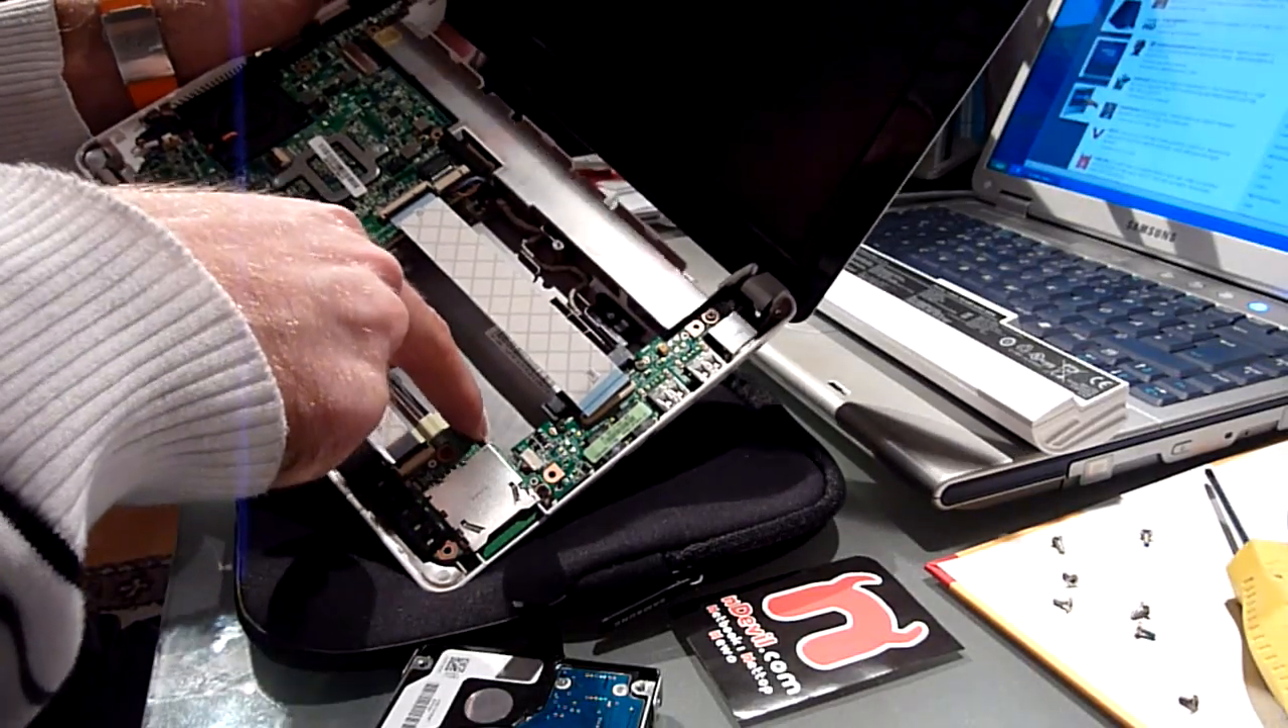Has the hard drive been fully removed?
Yes.